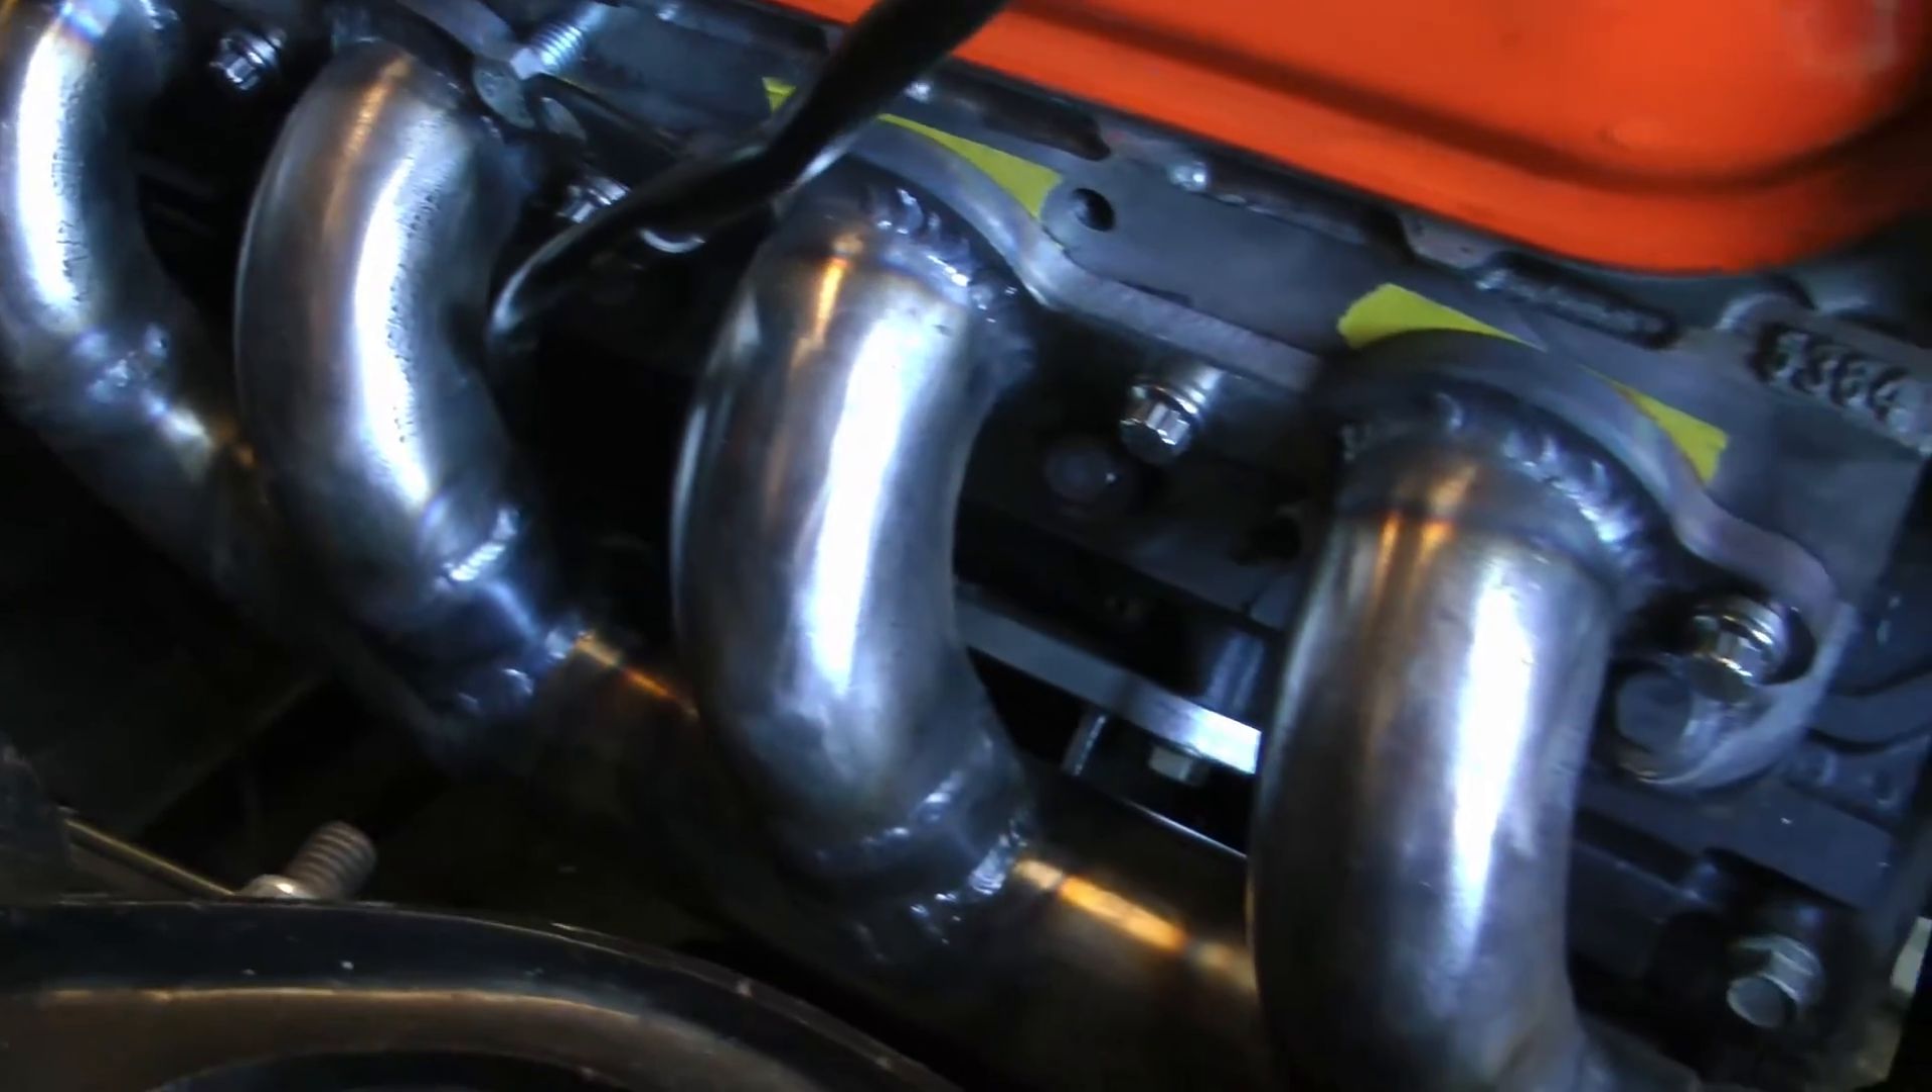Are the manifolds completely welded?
Yes.